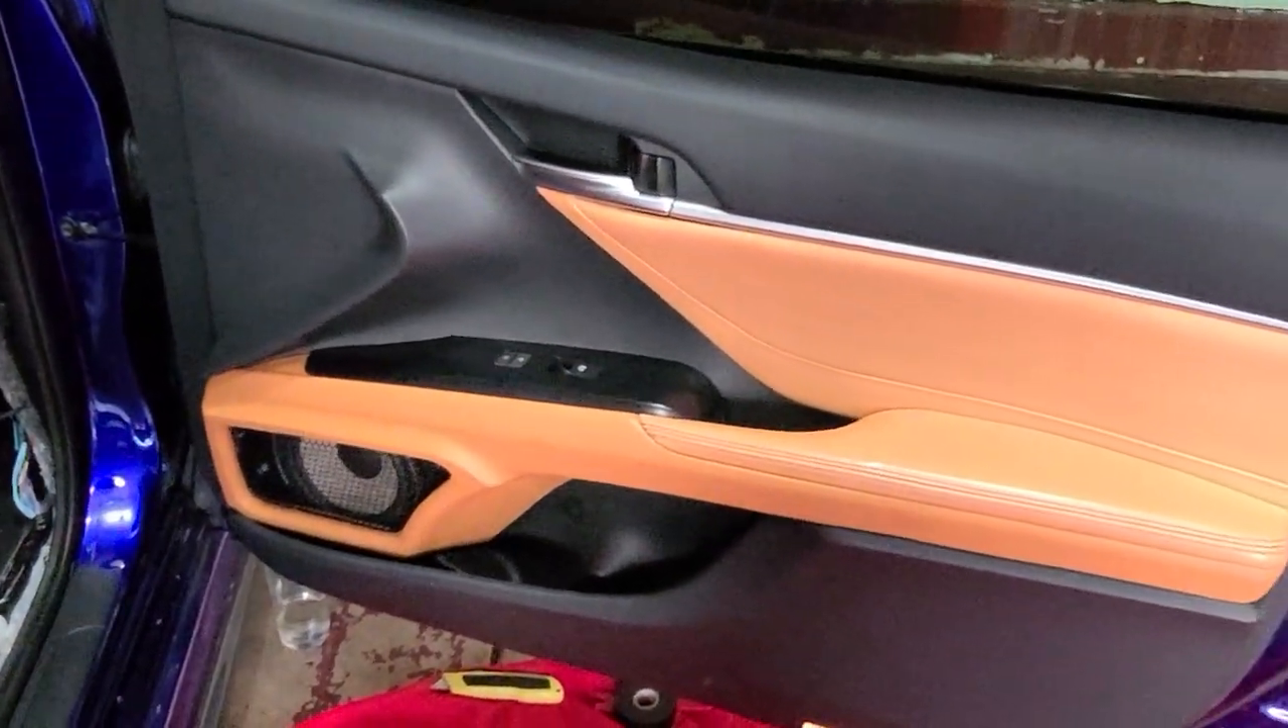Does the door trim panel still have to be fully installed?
No.